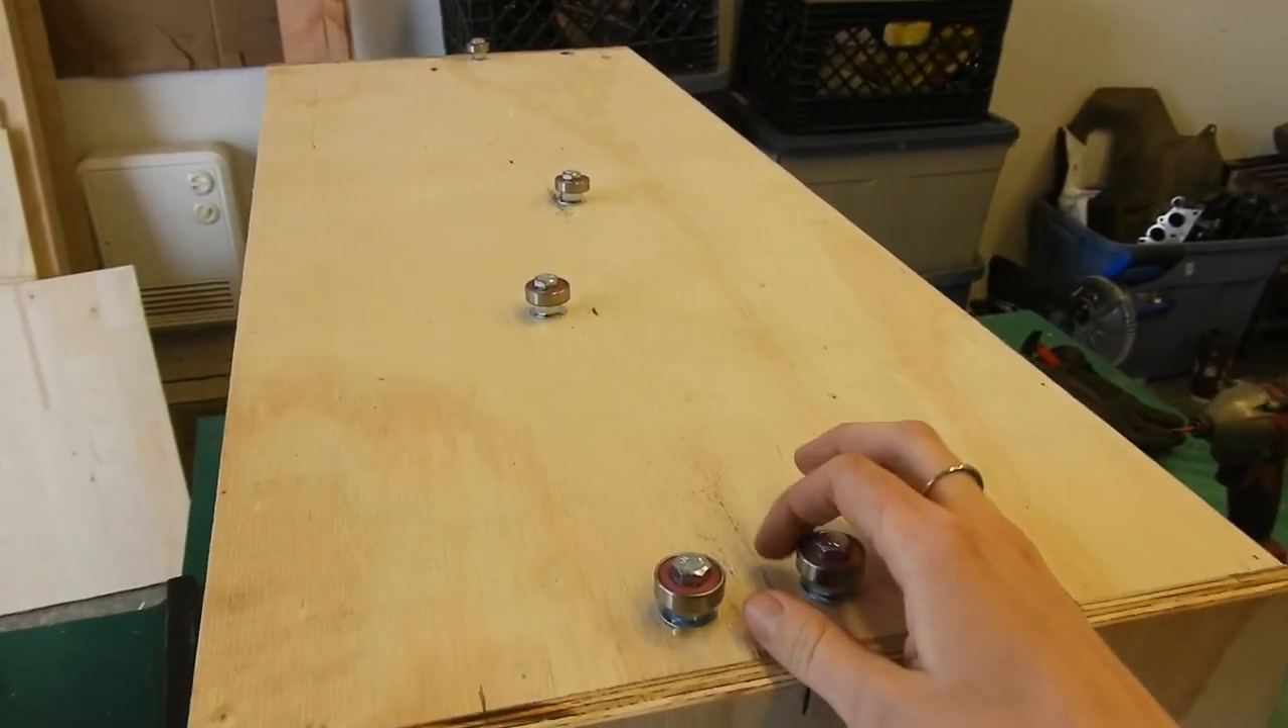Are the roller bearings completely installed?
Yes.